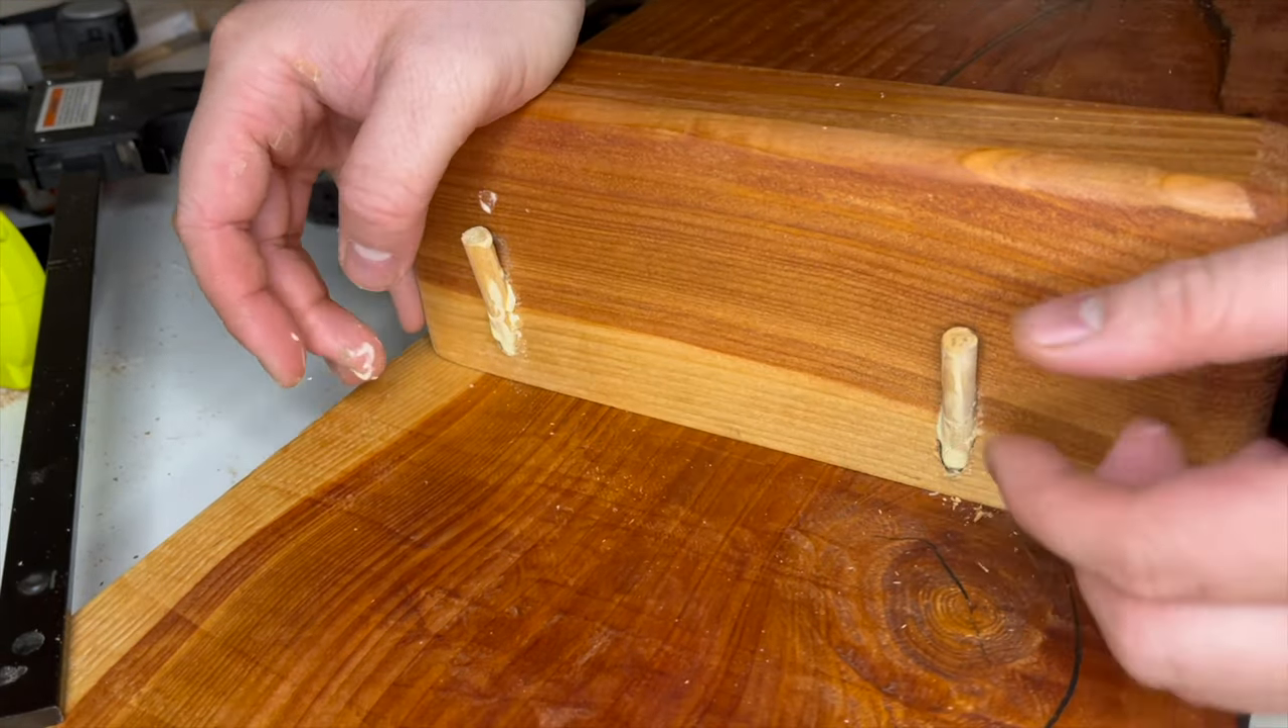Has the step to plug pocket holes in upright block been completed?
Yes.